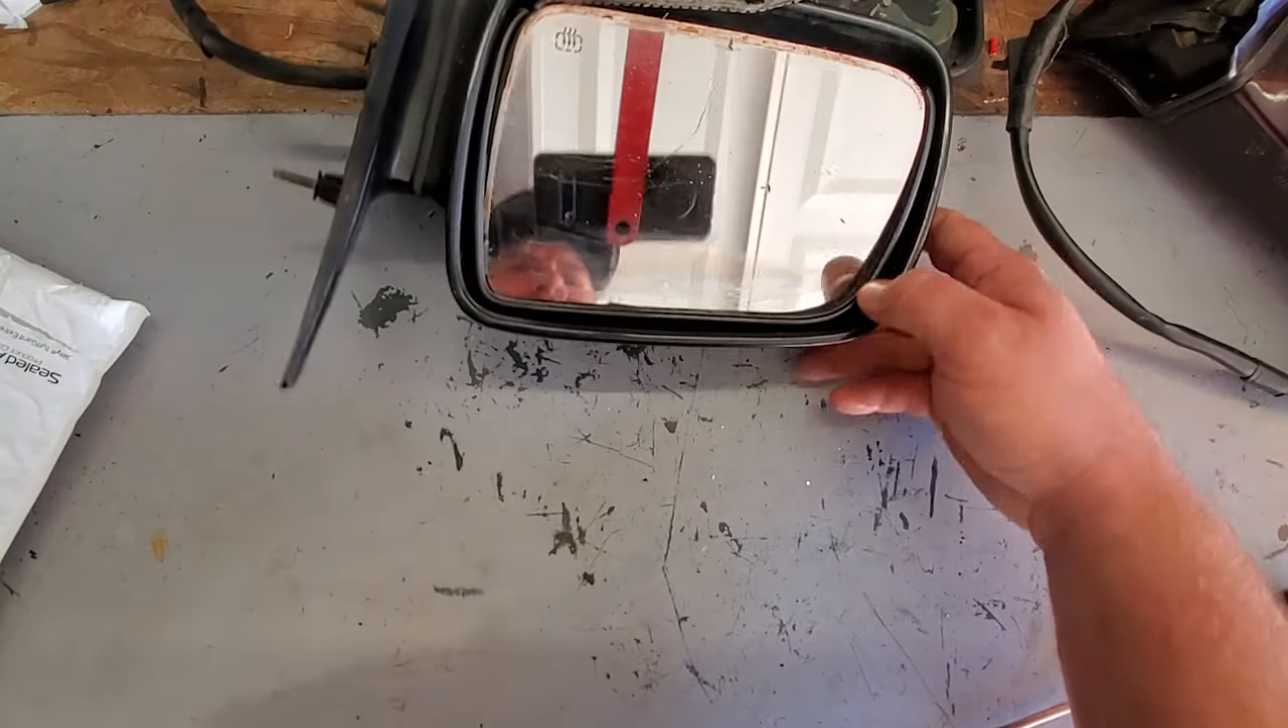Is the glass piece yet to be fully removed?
Yes.